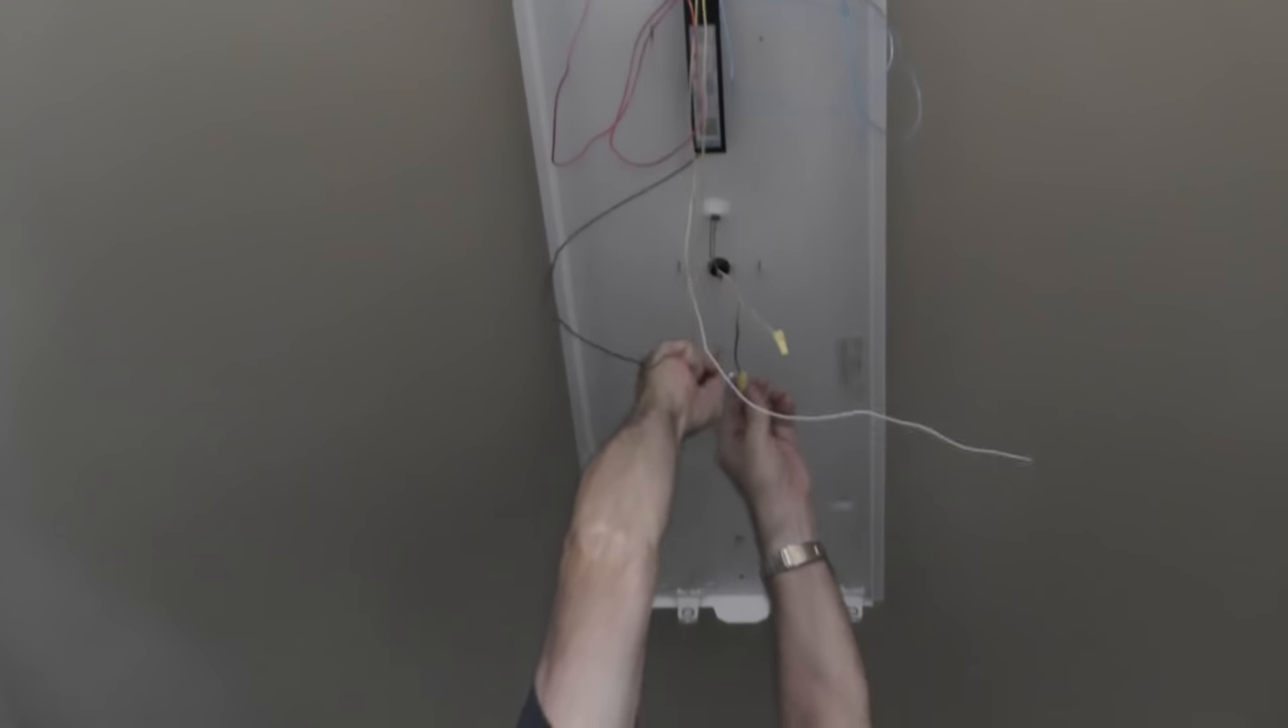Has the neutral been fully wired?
No.